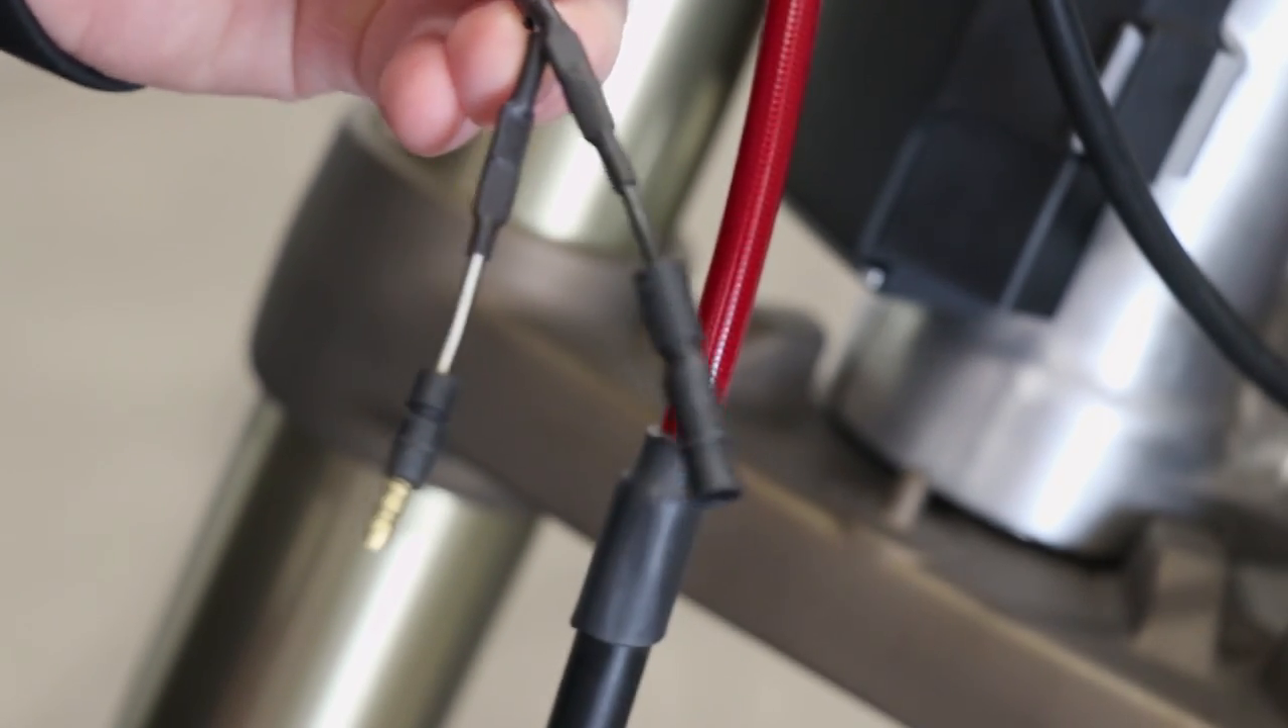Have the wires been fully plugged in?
No.